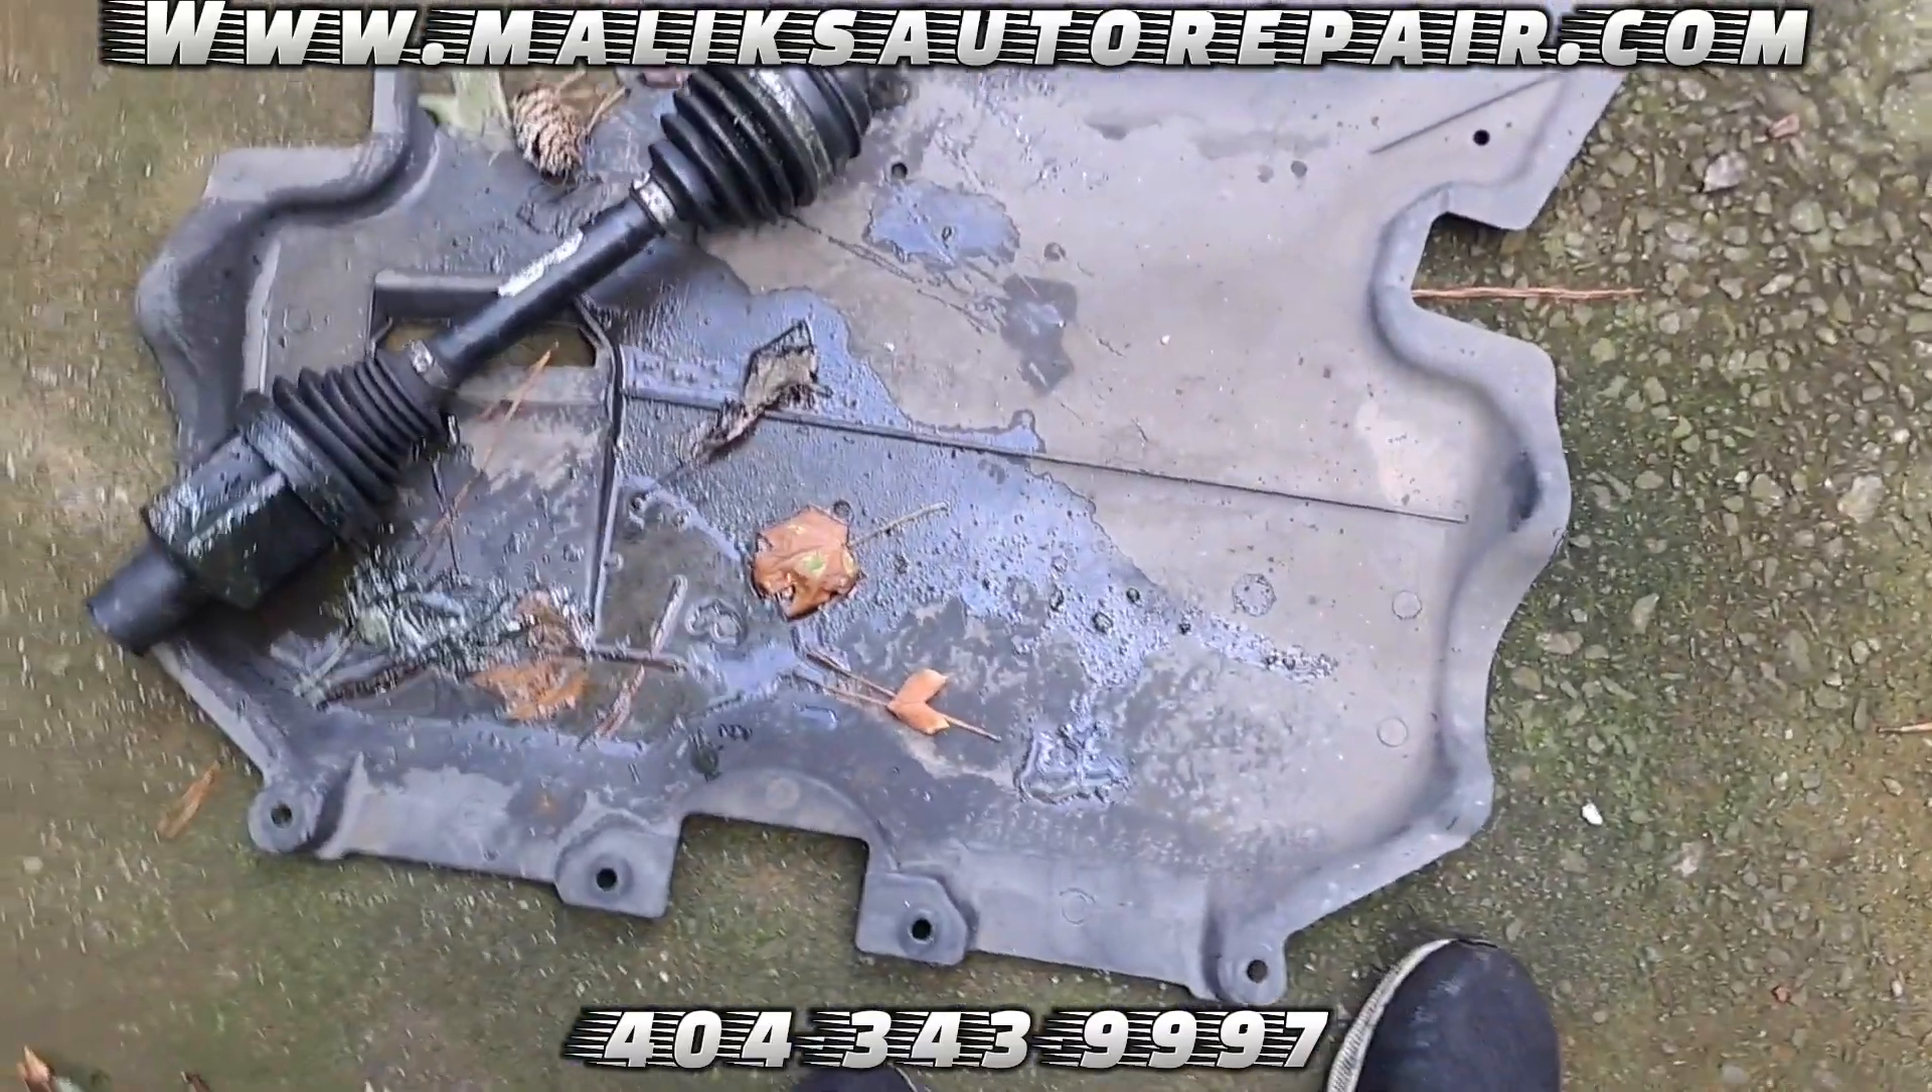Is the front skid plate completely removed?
Yes.